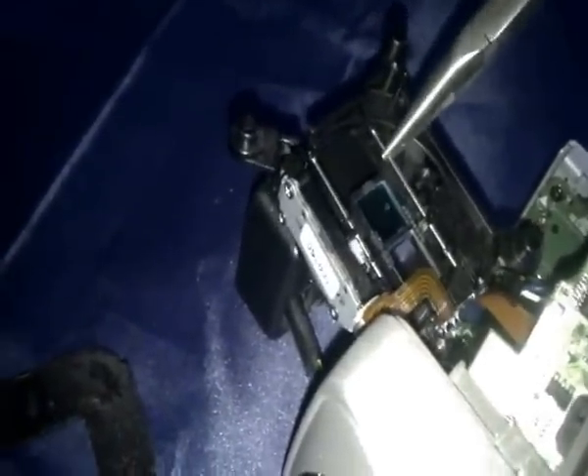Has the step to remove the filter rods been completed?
No.